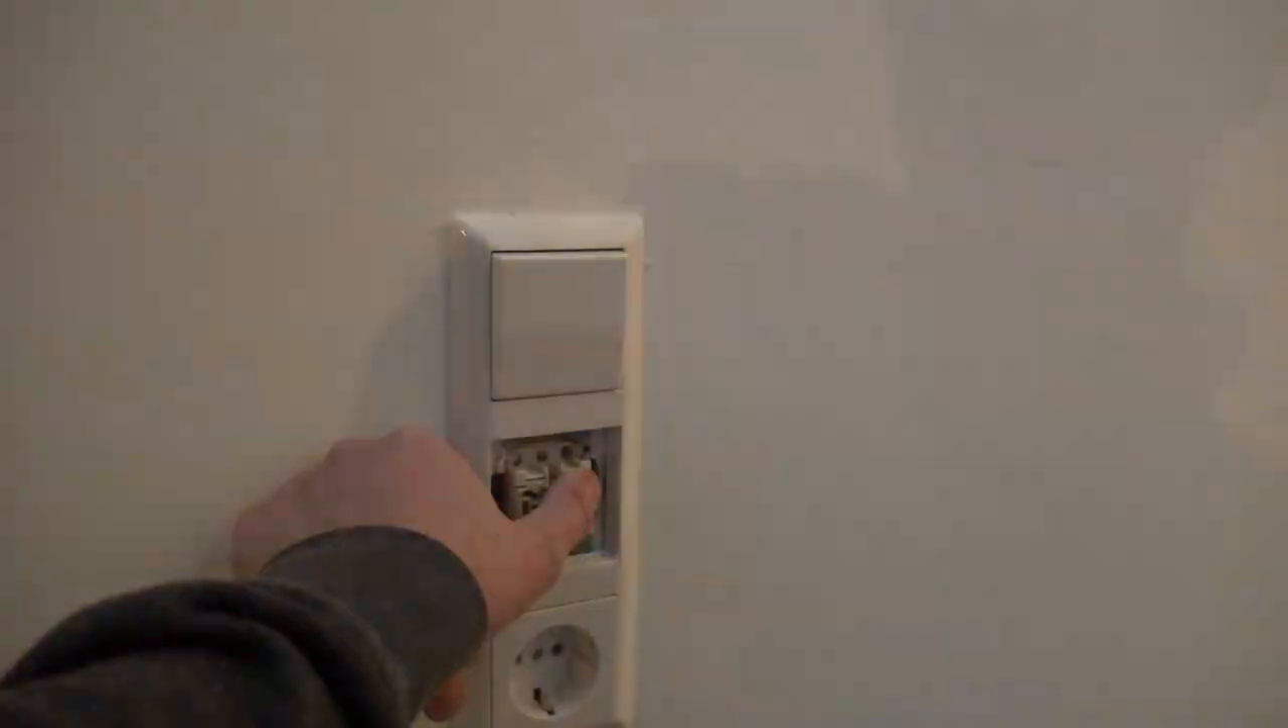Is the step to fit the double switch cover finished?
No.